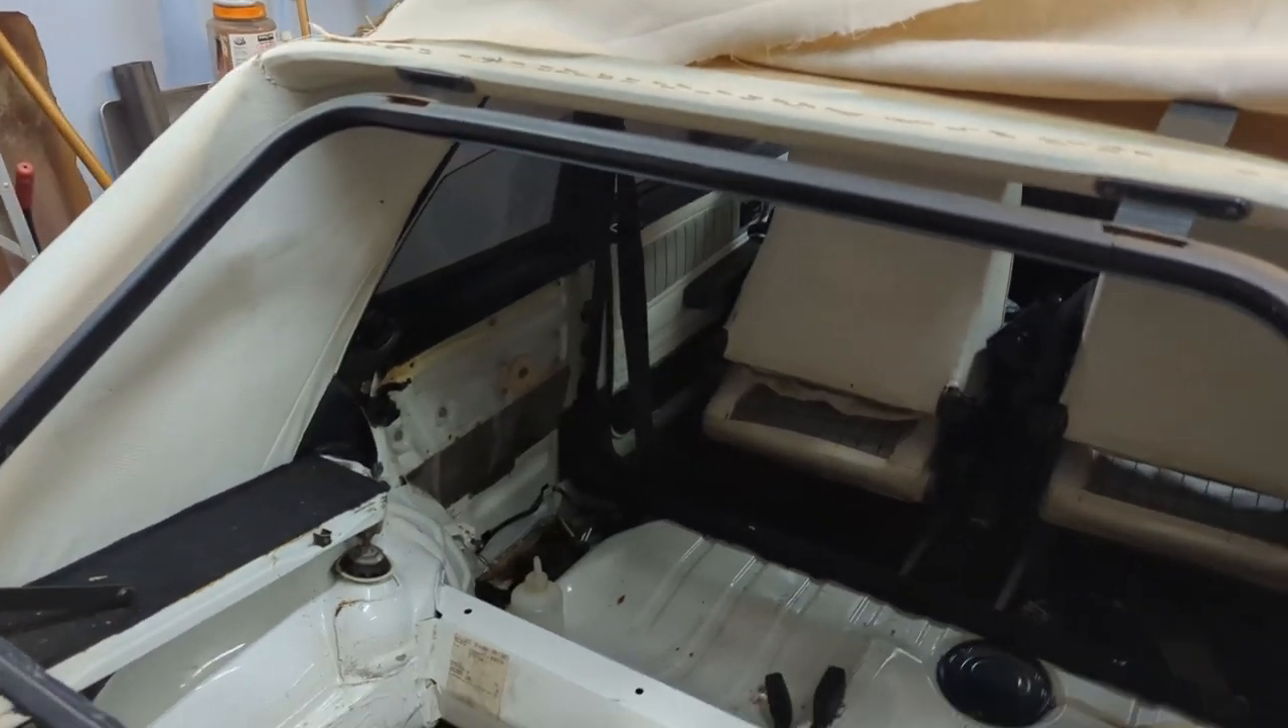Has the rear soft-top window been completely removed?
Yes.